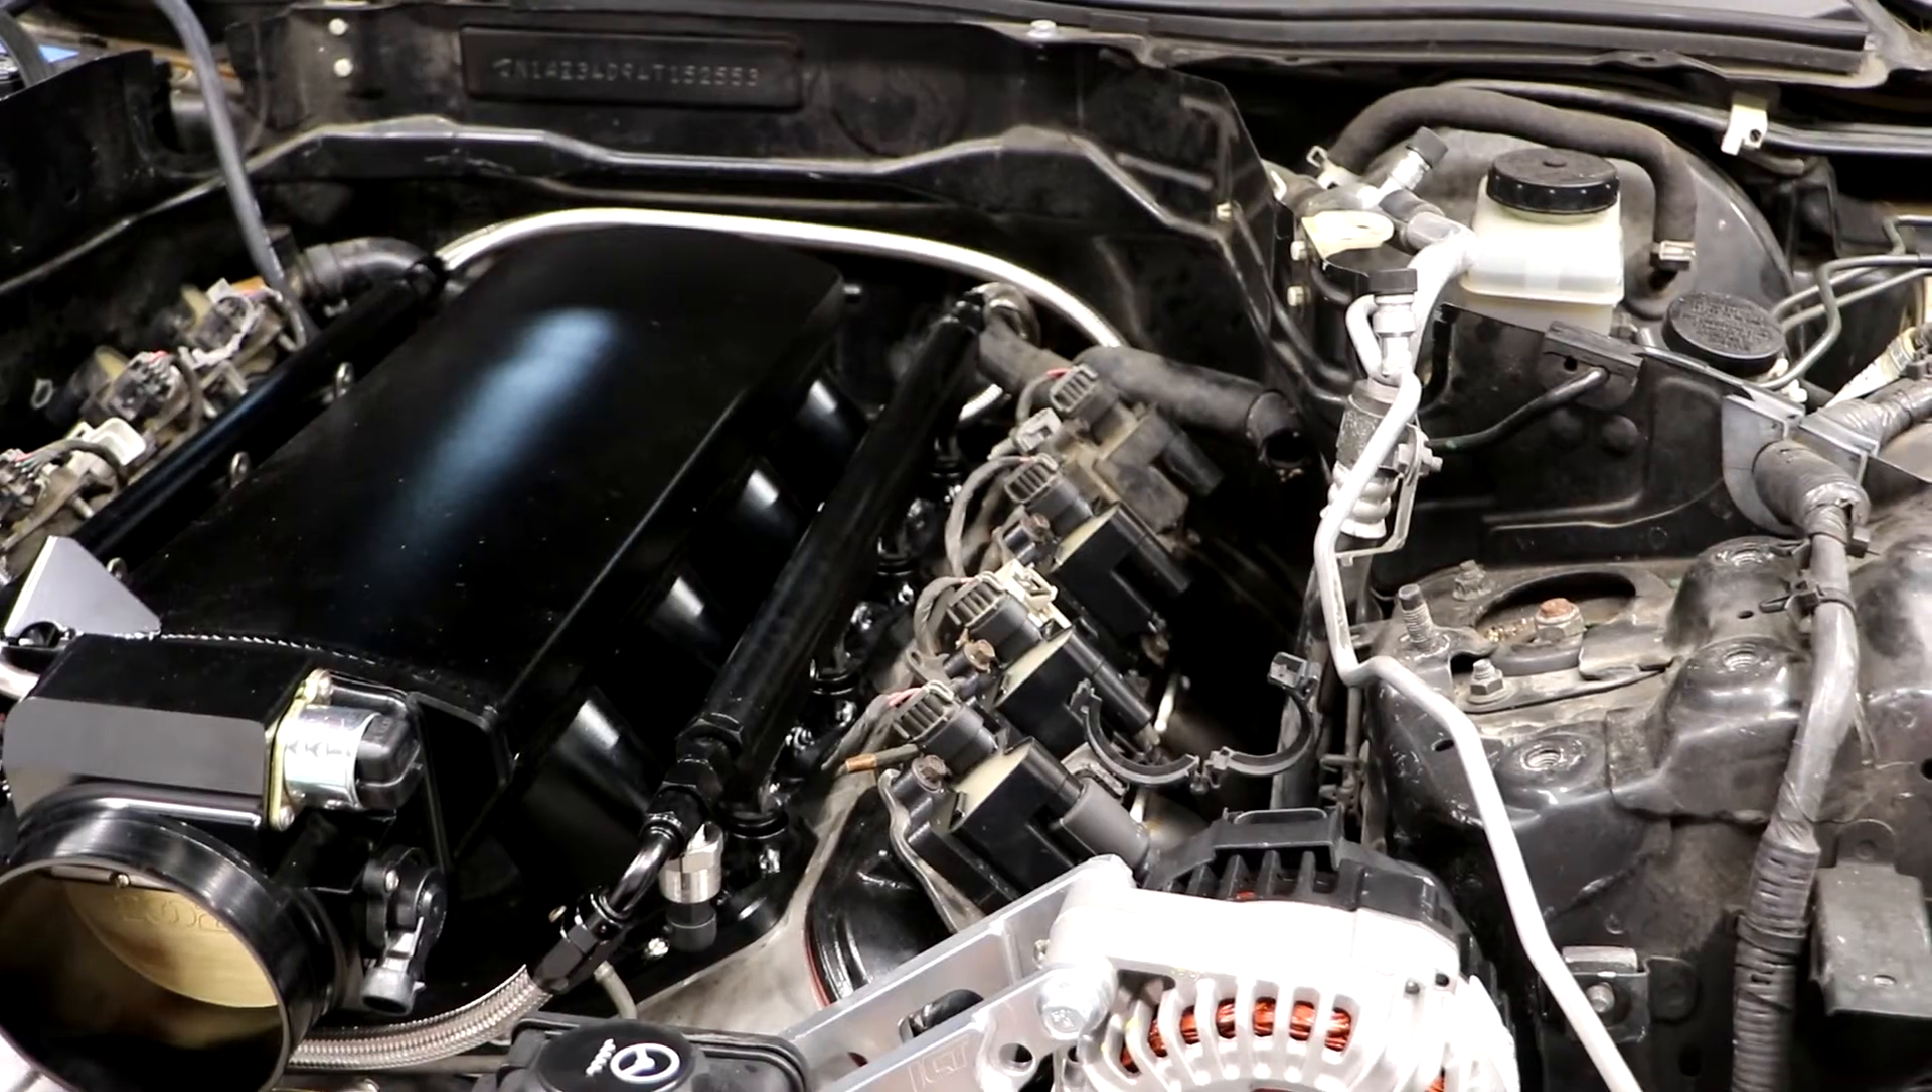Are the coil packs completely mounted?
Yes.